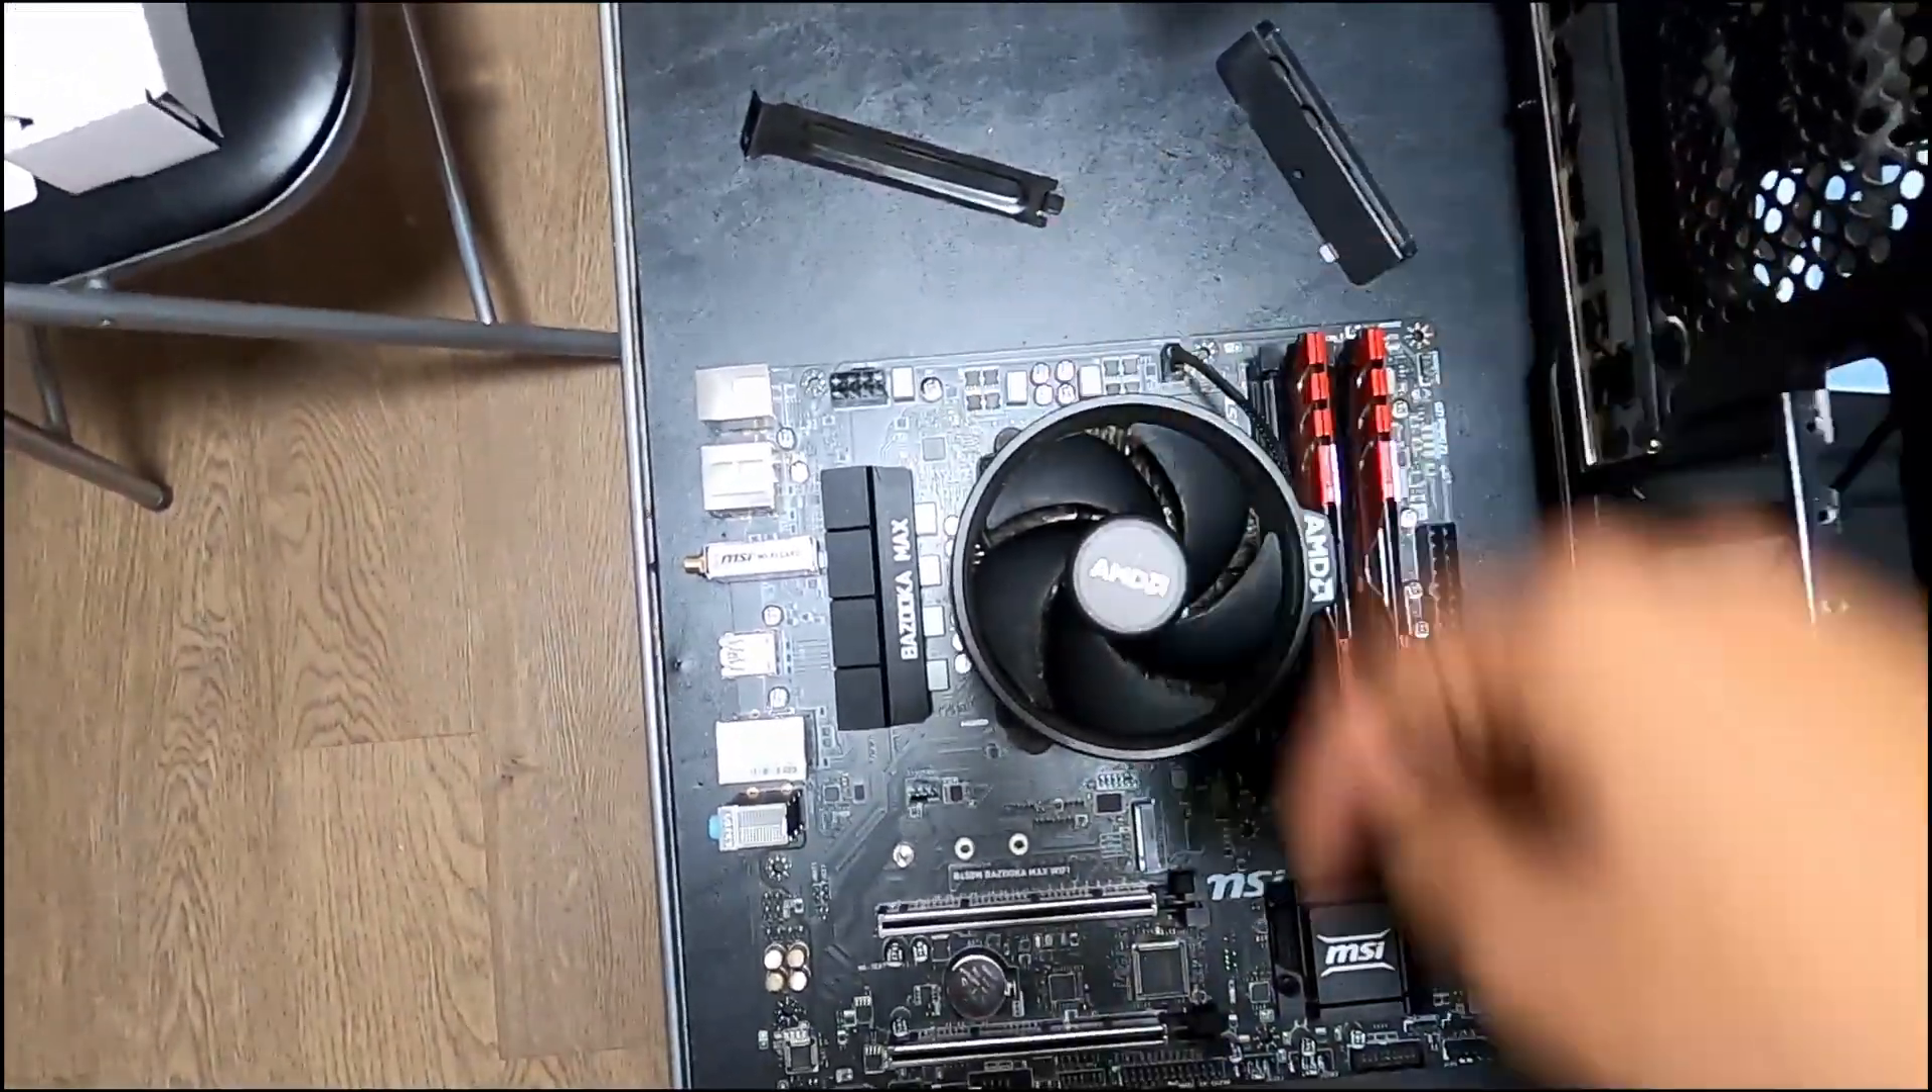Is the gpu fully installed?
No.